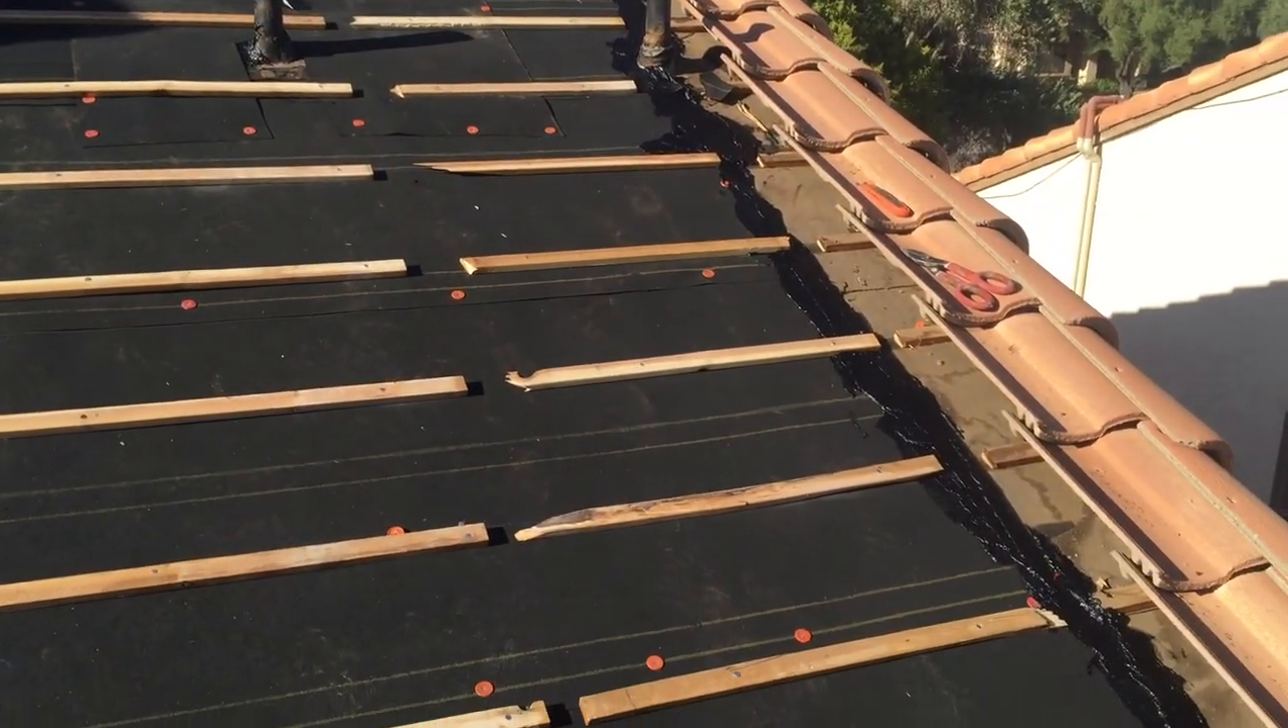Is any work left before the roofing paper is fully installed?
No.